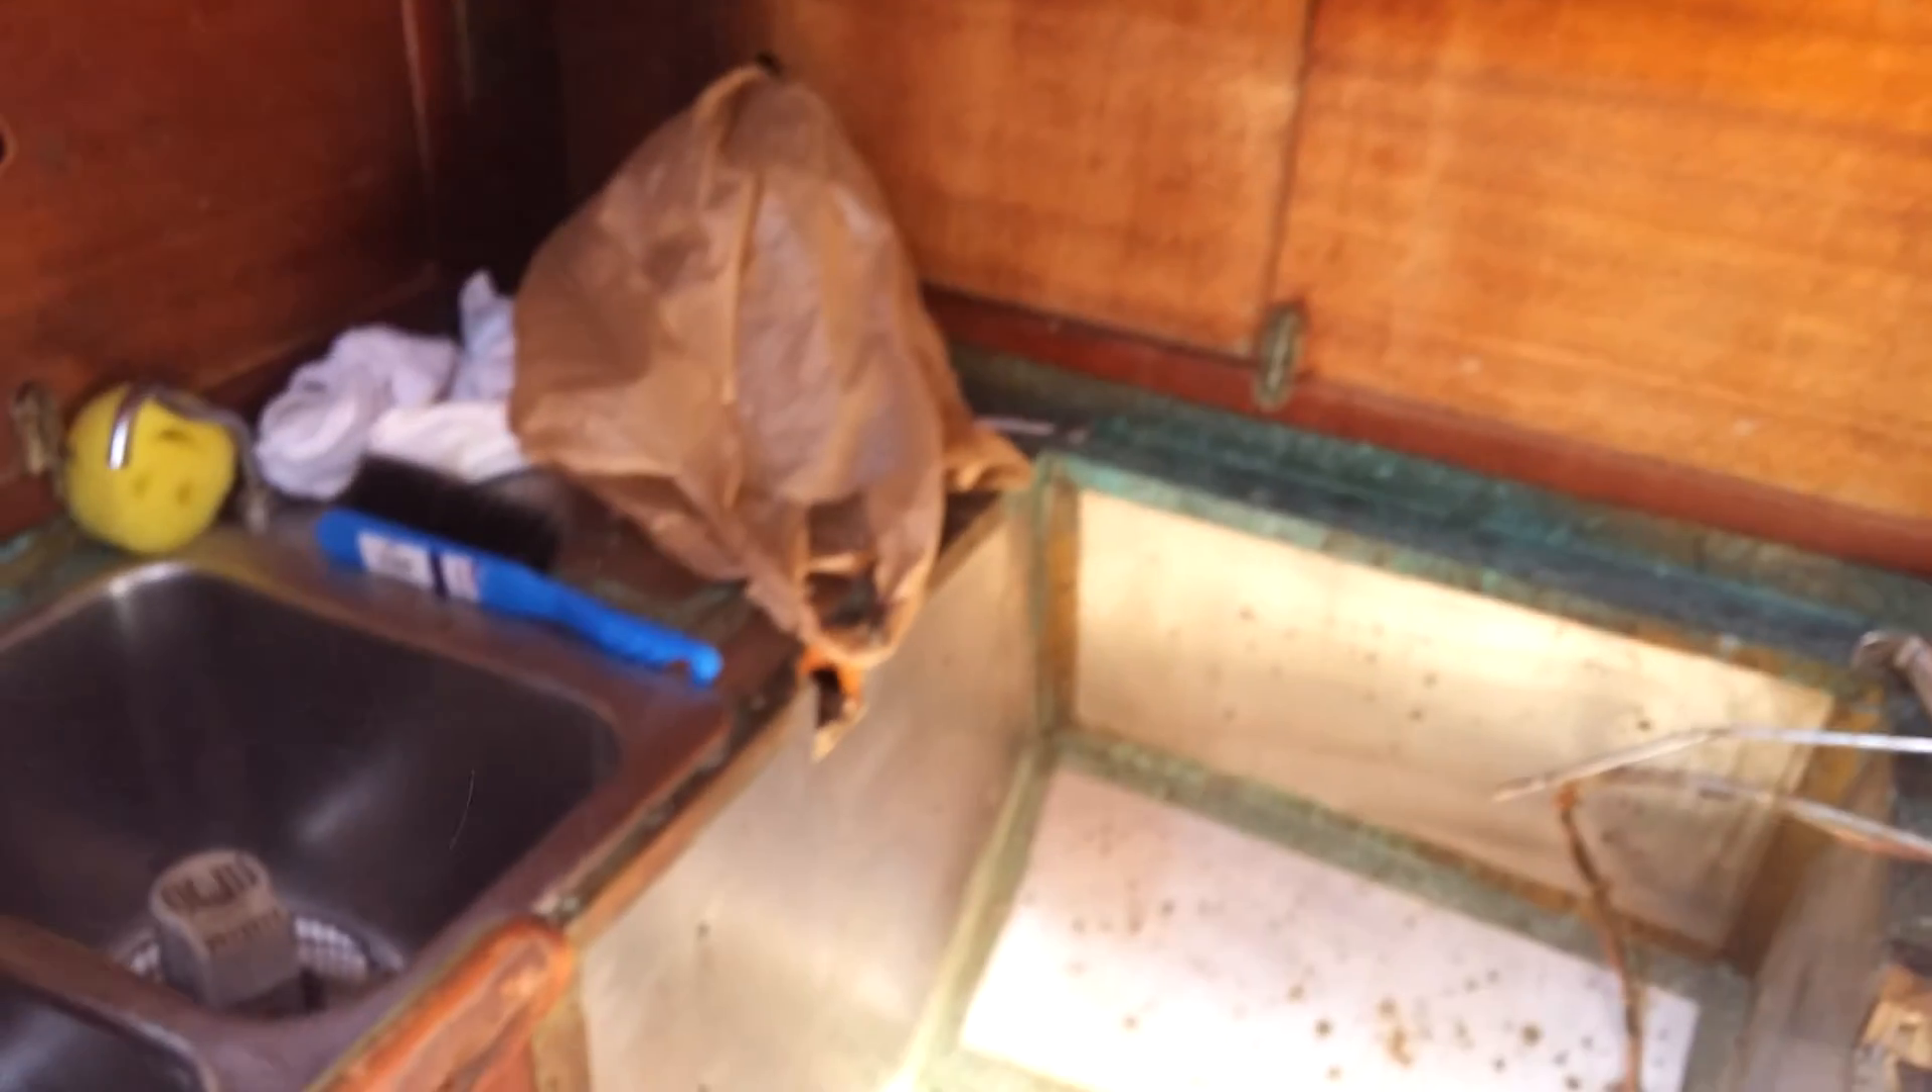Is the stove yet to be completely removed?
No.